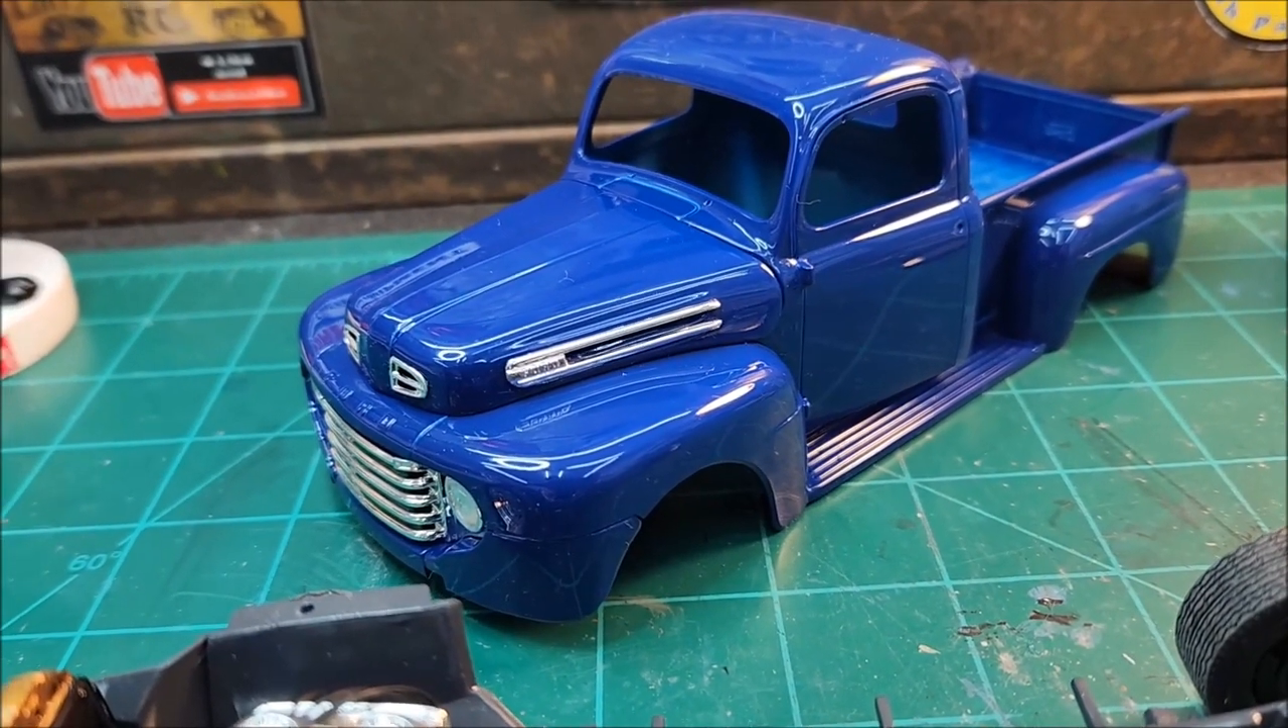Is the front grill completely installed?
Yes.